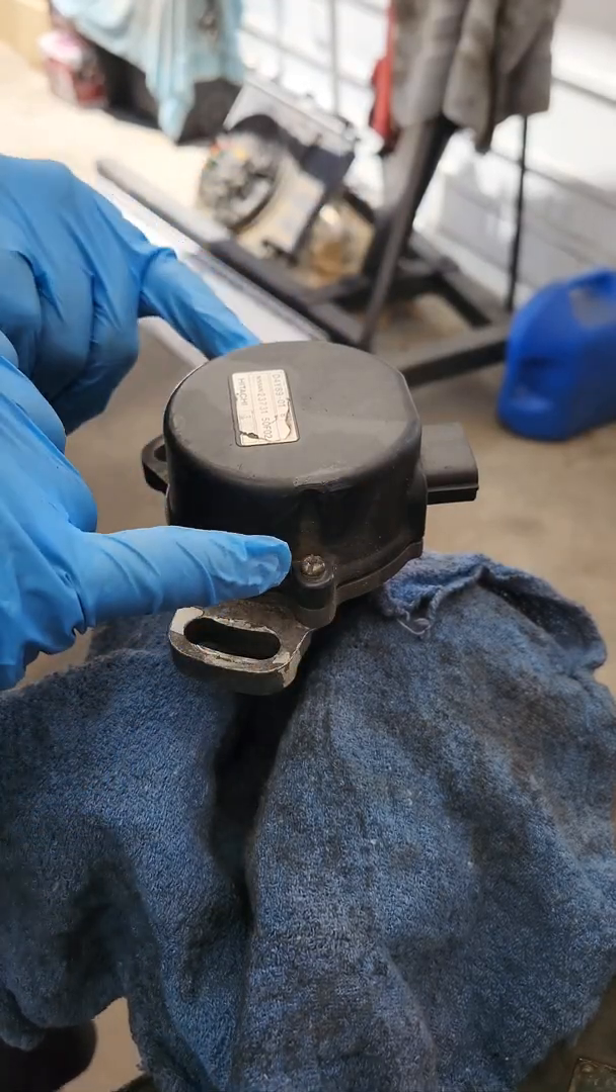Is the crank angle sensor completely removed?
Yes.